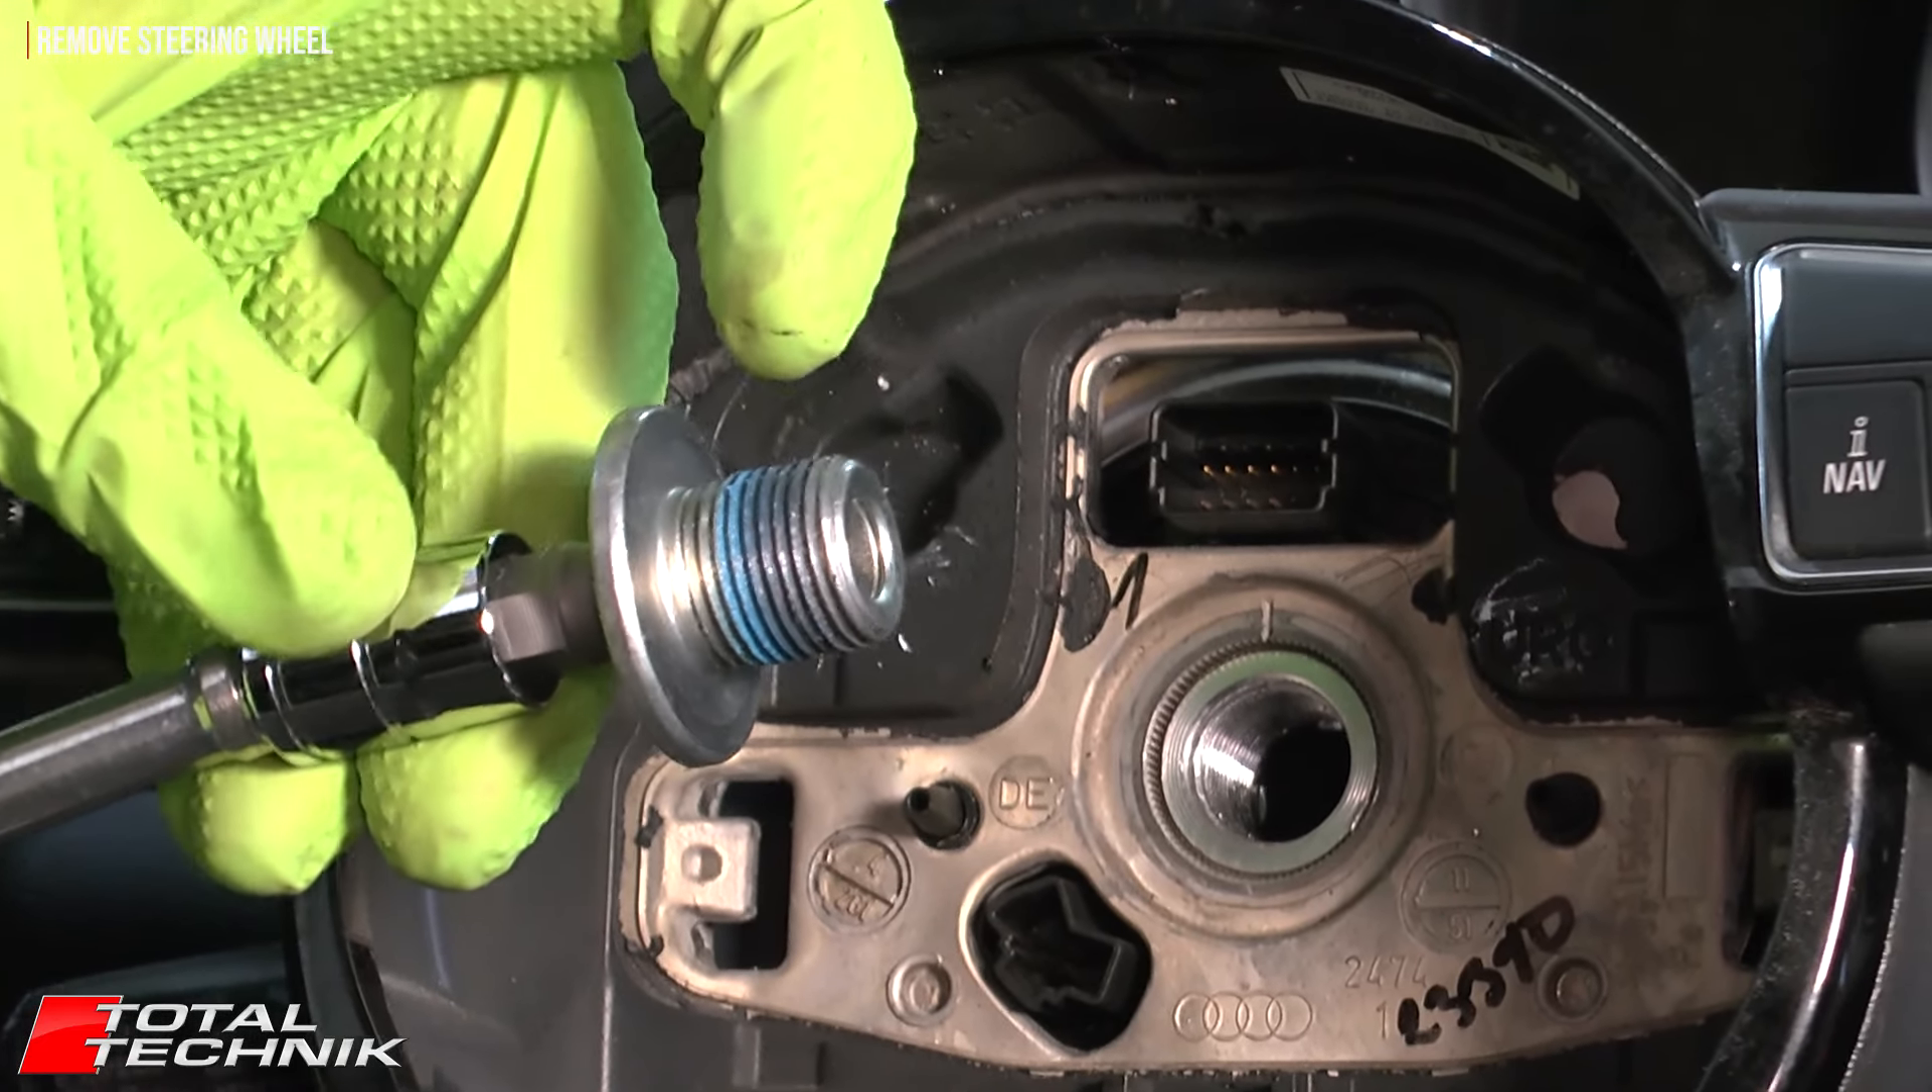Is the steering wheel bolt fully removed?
Yes.